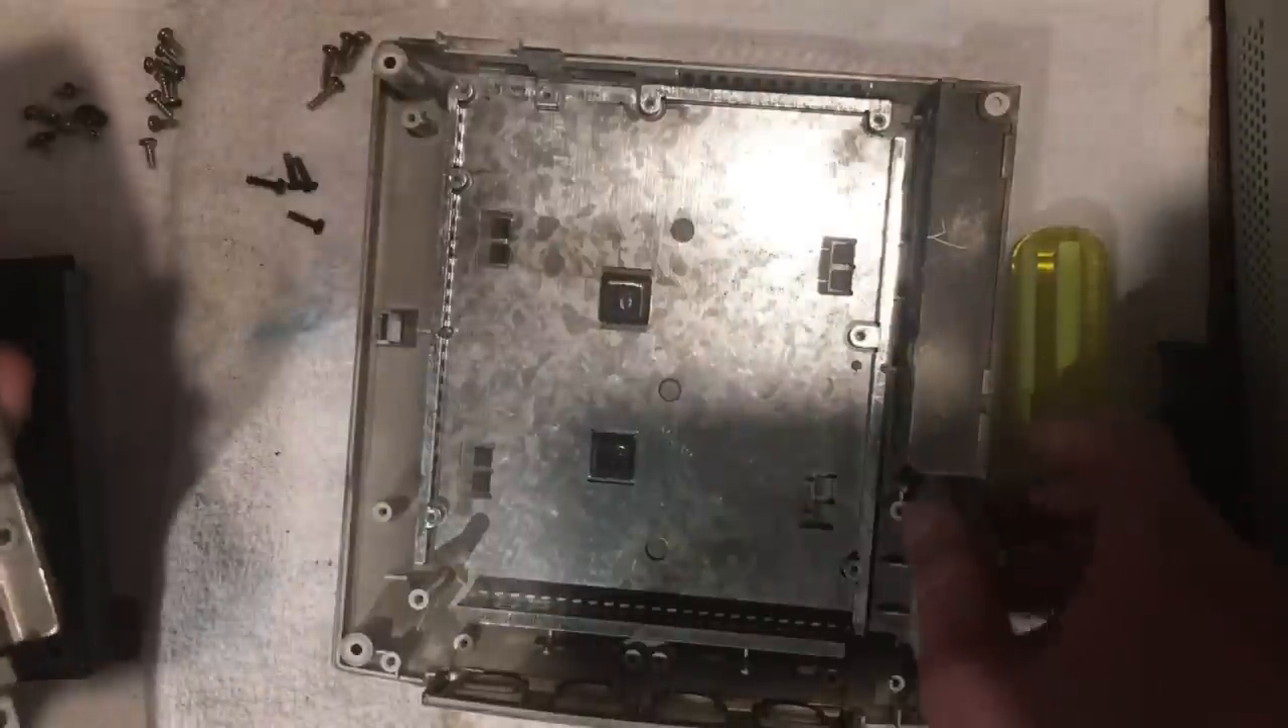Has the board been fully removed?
Yes.